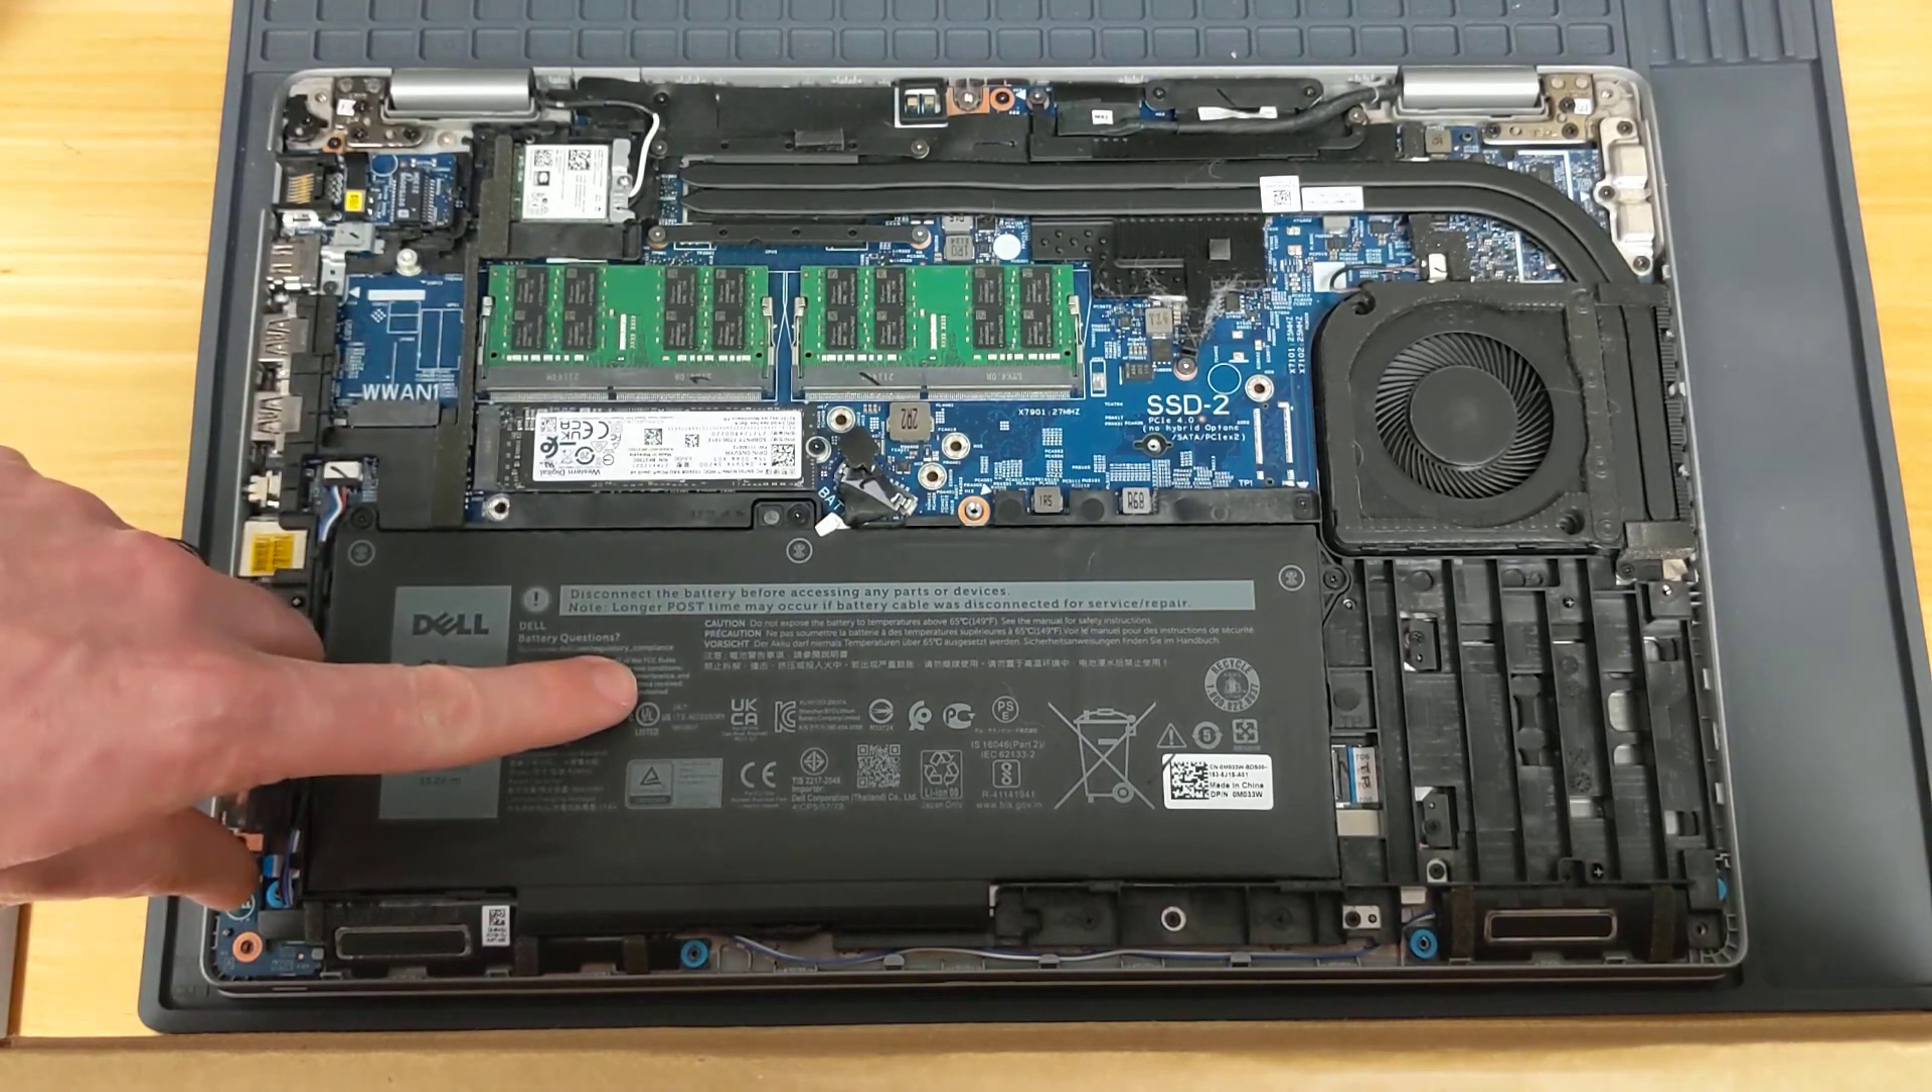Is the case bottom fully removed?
Yes.